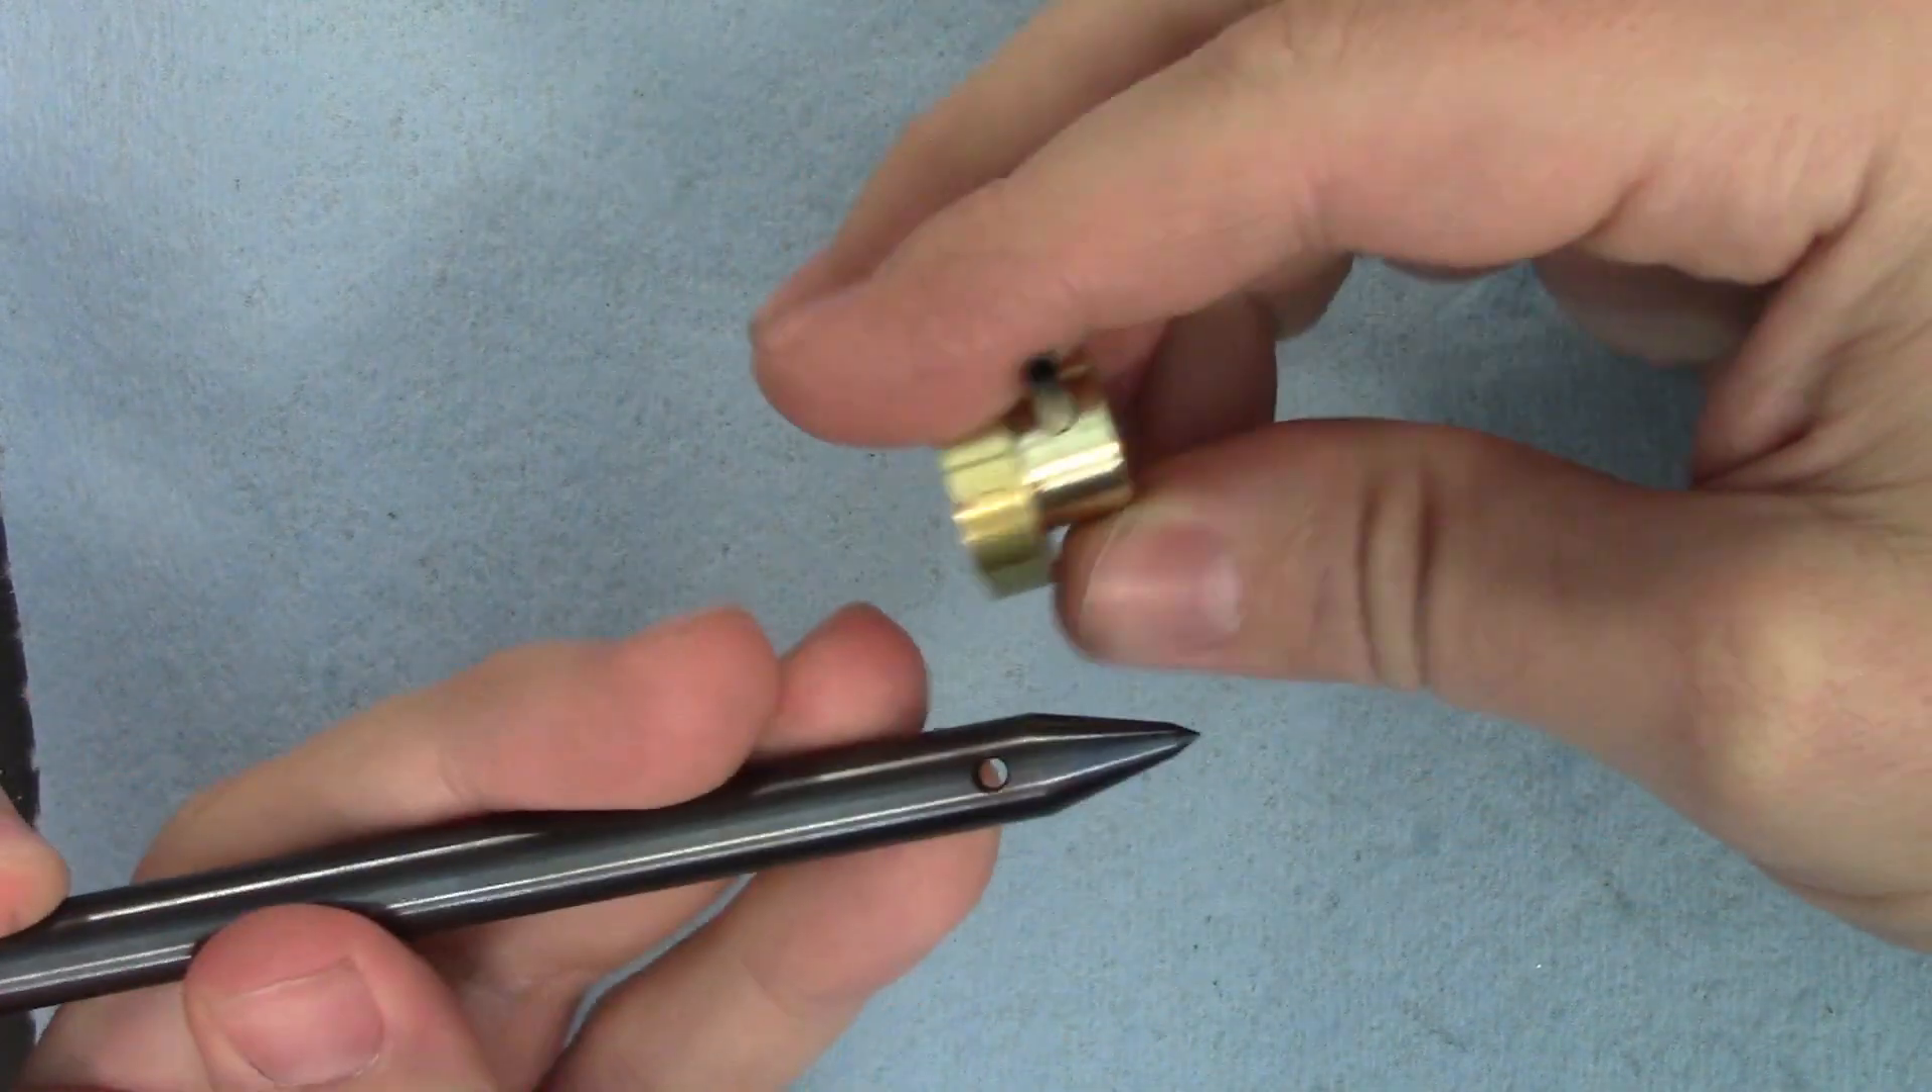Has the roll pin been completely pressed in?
No.